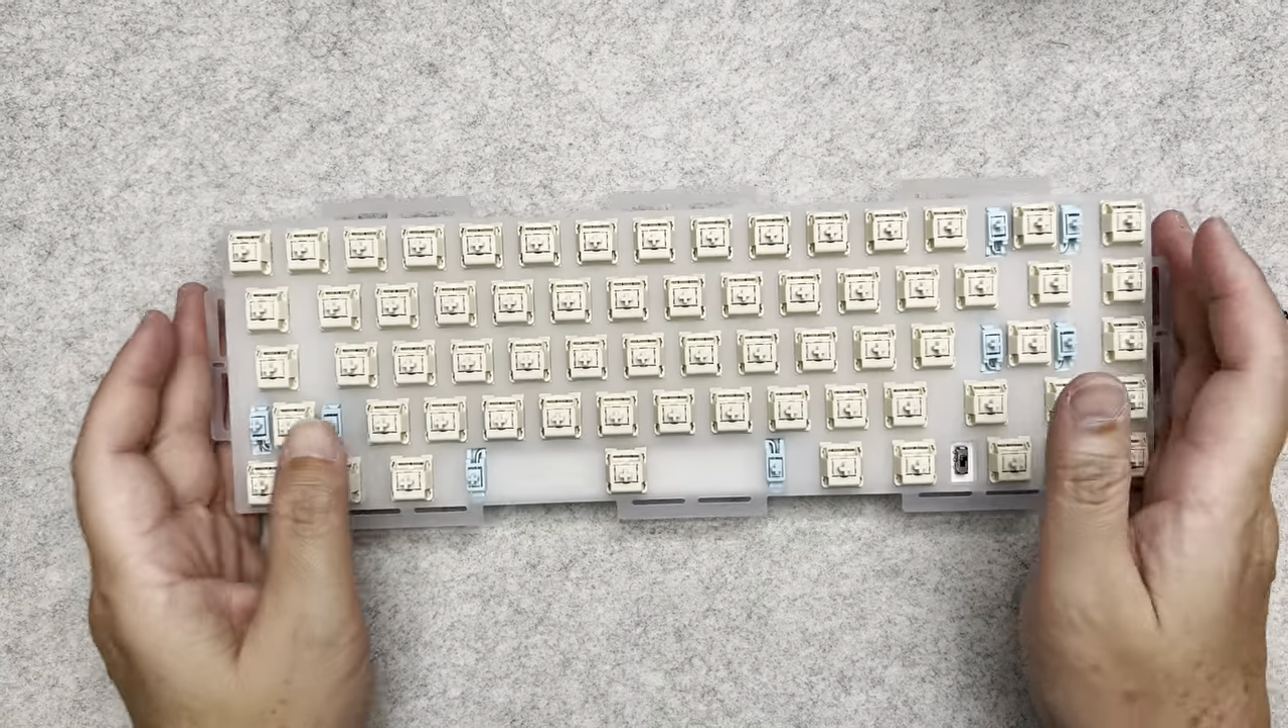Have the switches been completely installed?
Yes.